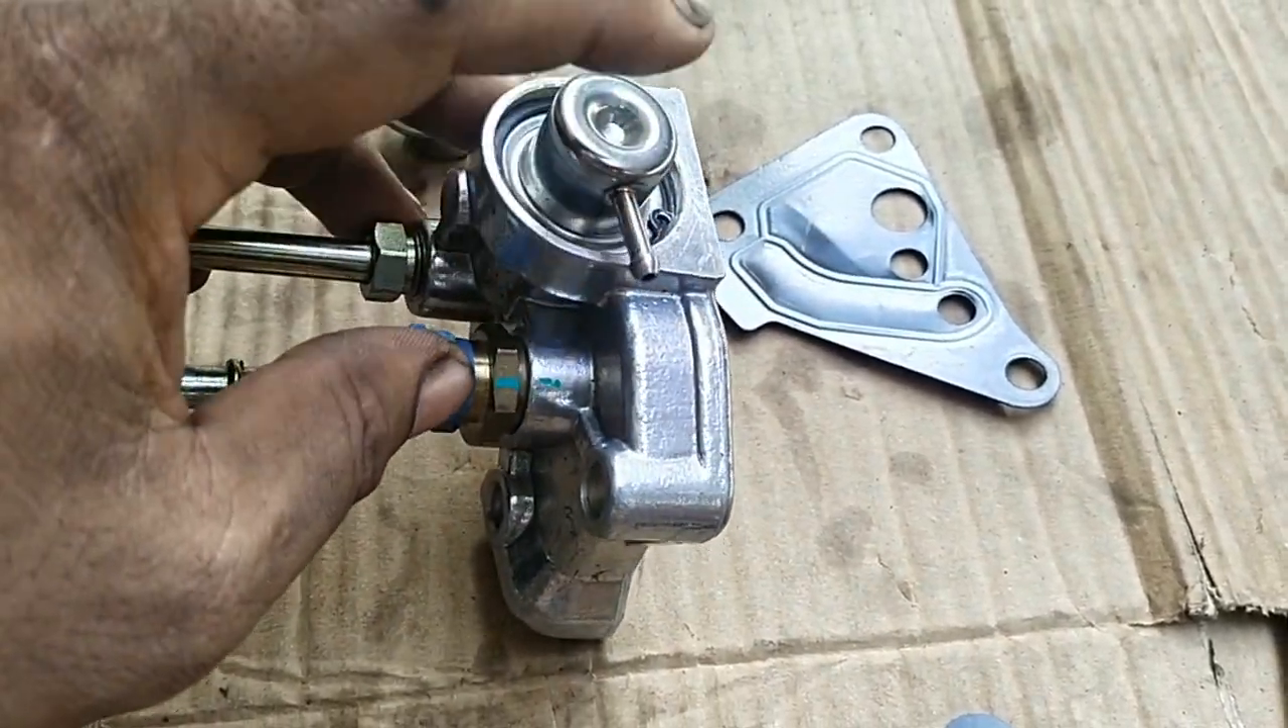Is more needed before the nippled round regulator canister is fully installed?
No.